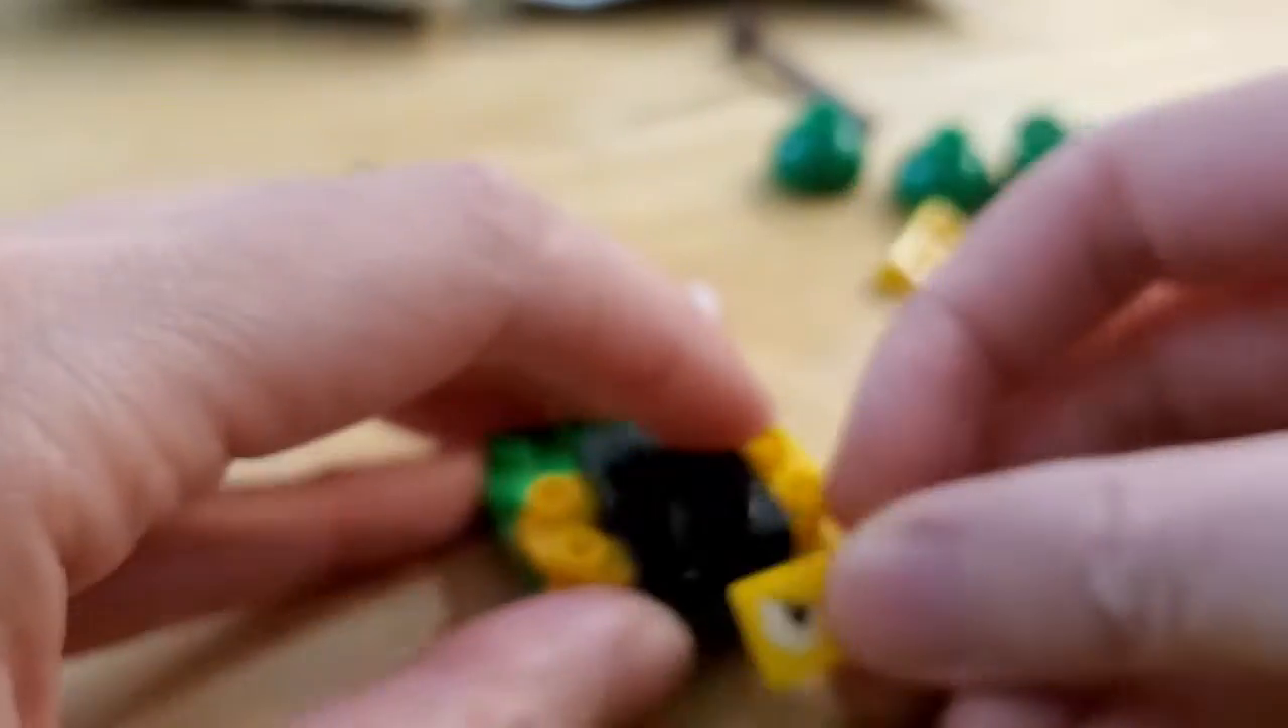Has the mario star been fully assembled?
No.